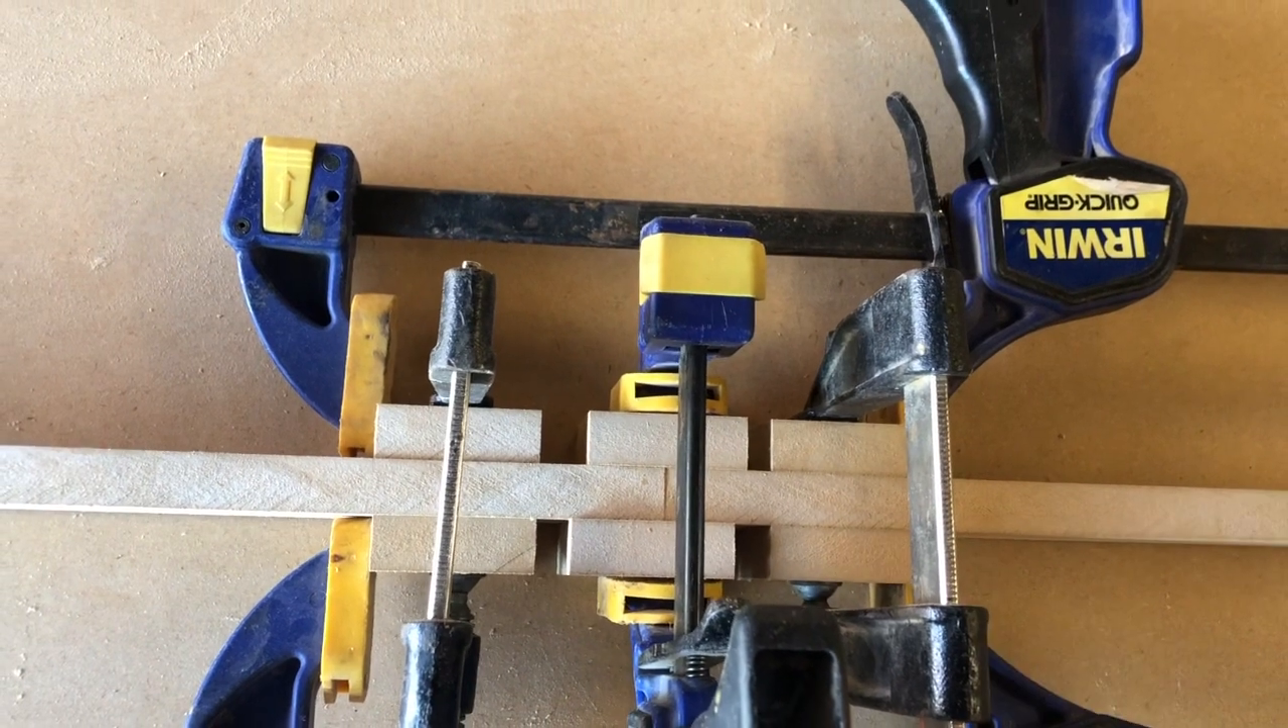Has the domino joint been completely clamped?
Yes.